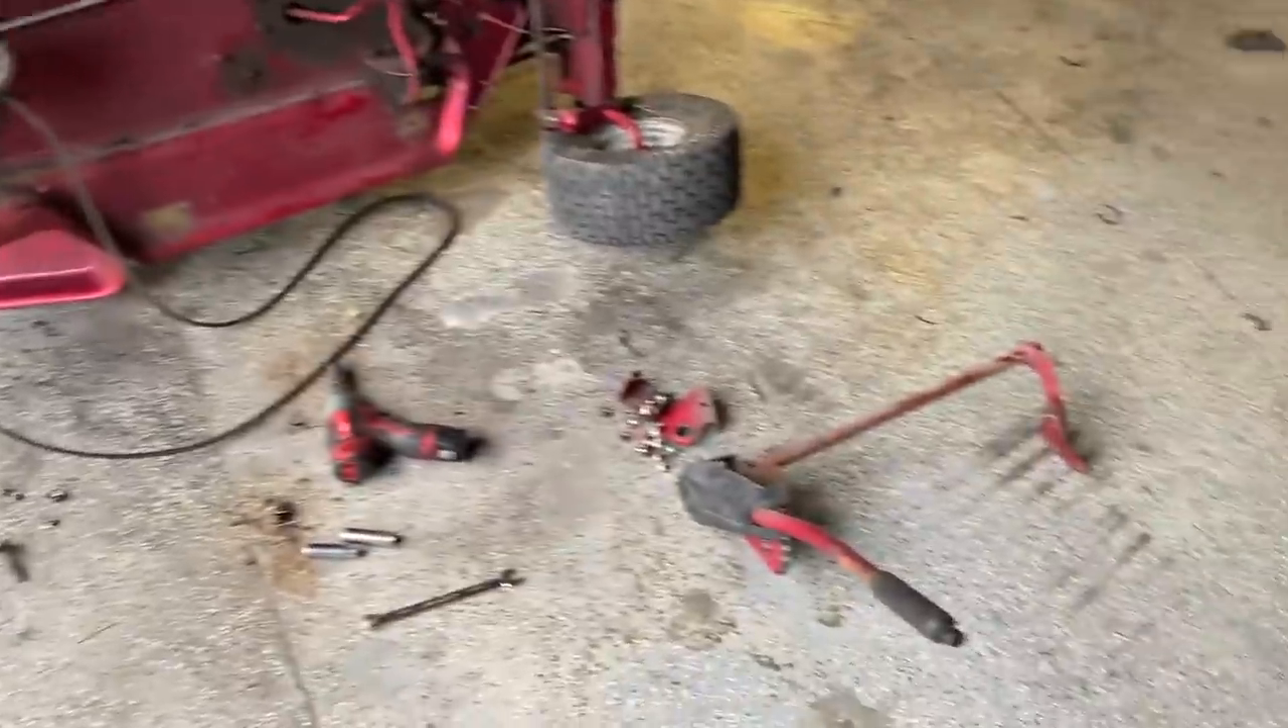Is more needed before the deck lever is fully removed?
No.